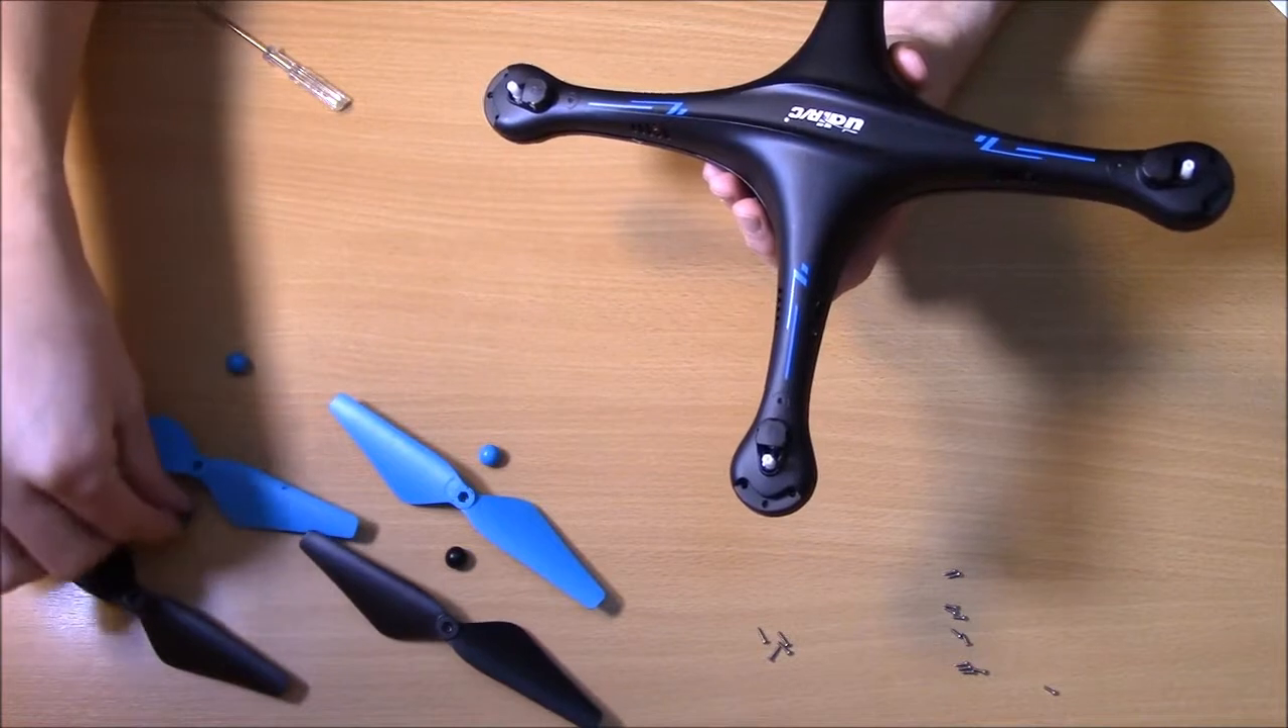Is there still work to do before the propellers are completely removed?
No.